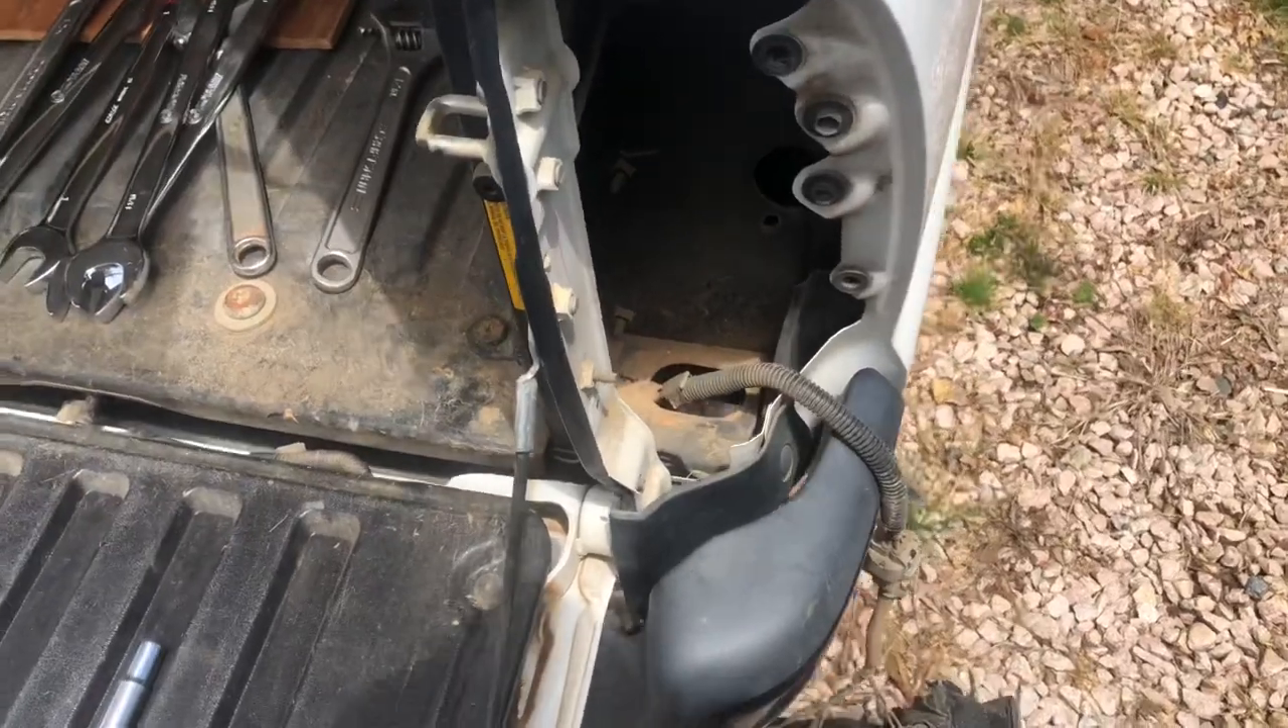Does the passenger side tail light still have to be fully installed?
Yes.